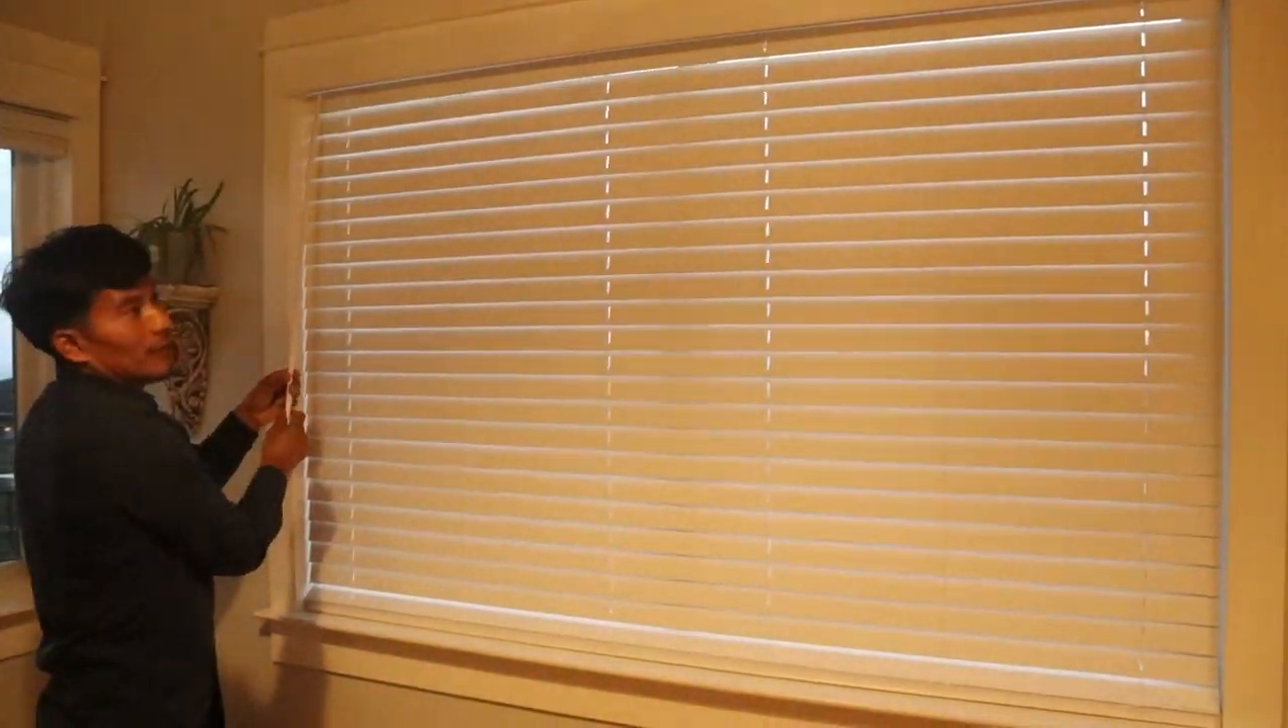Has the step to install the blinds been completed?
Yes.